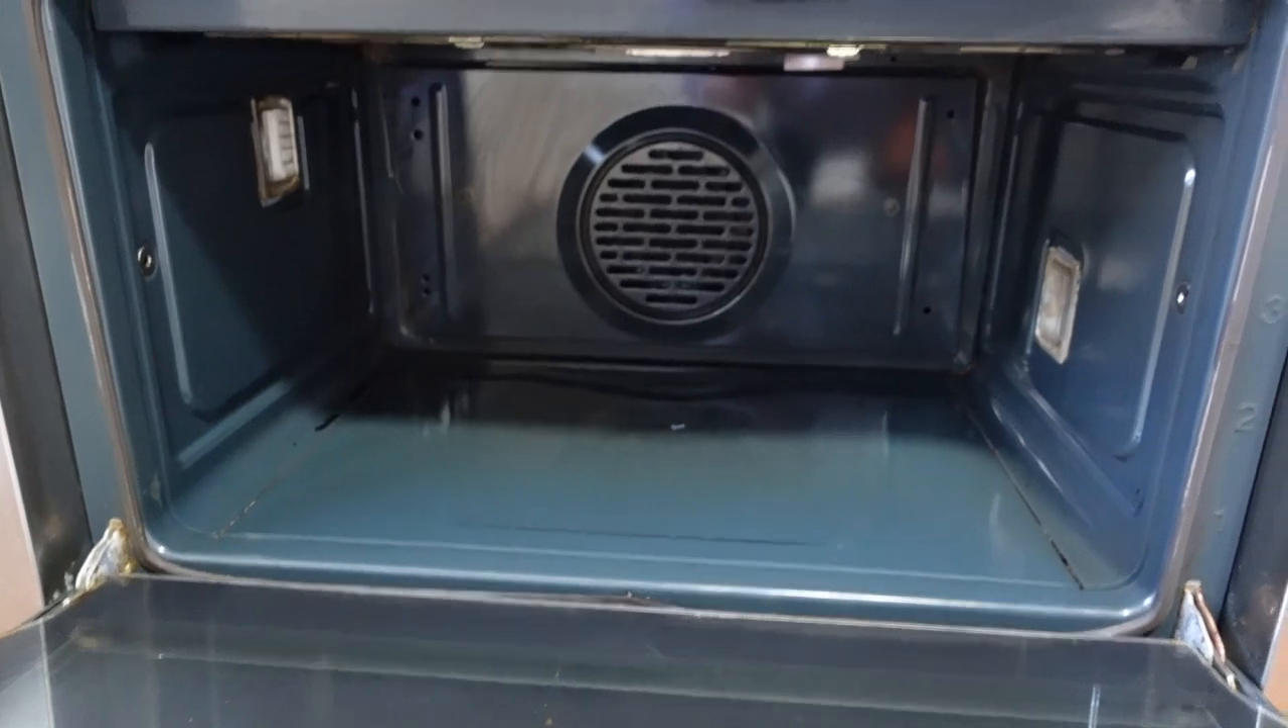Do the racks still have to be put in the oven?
Yes.